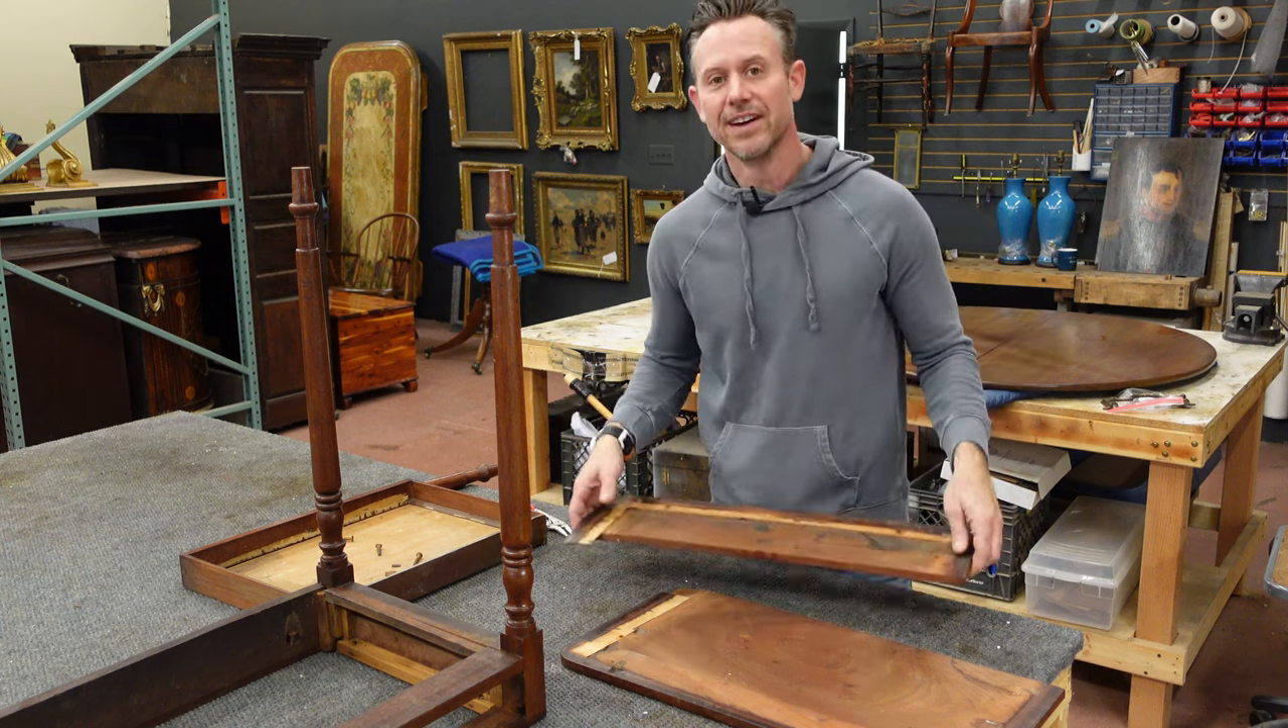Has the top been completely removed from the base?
Yes.